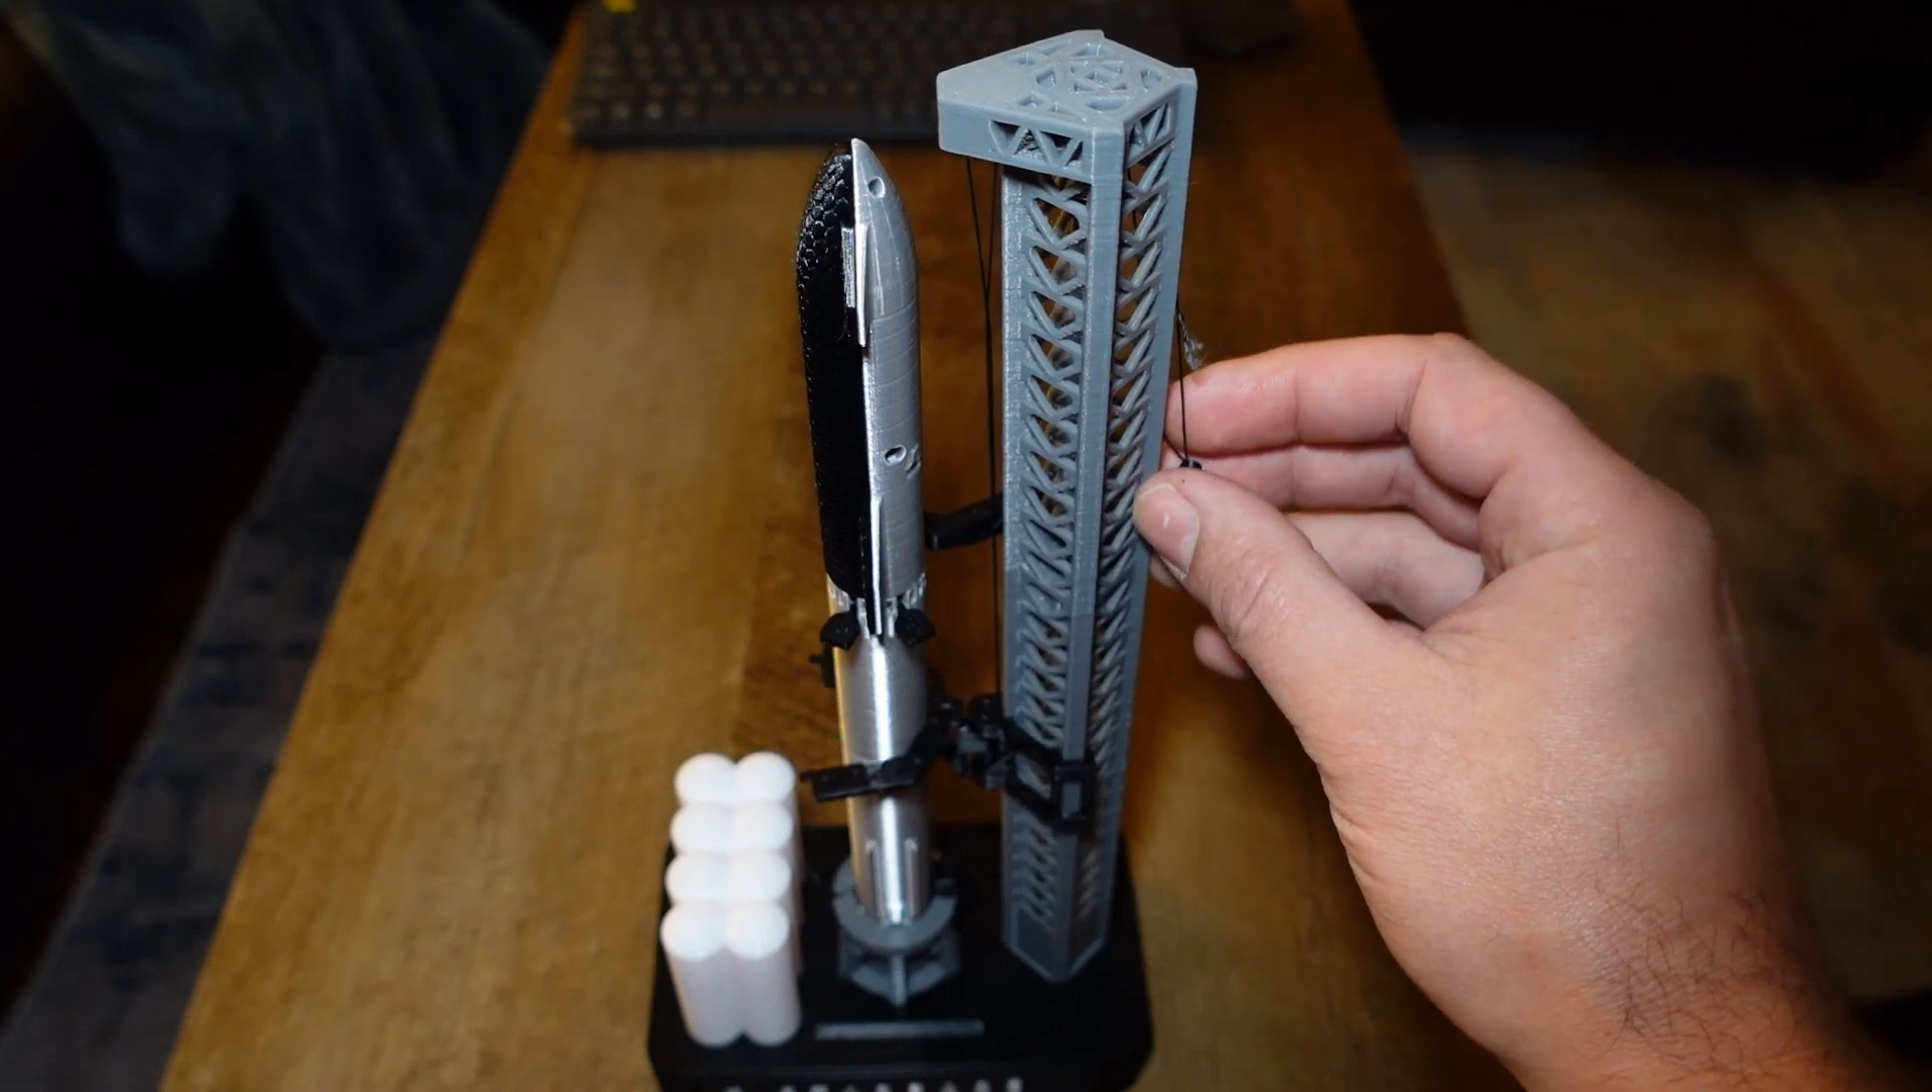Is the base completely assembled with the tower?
Yes.